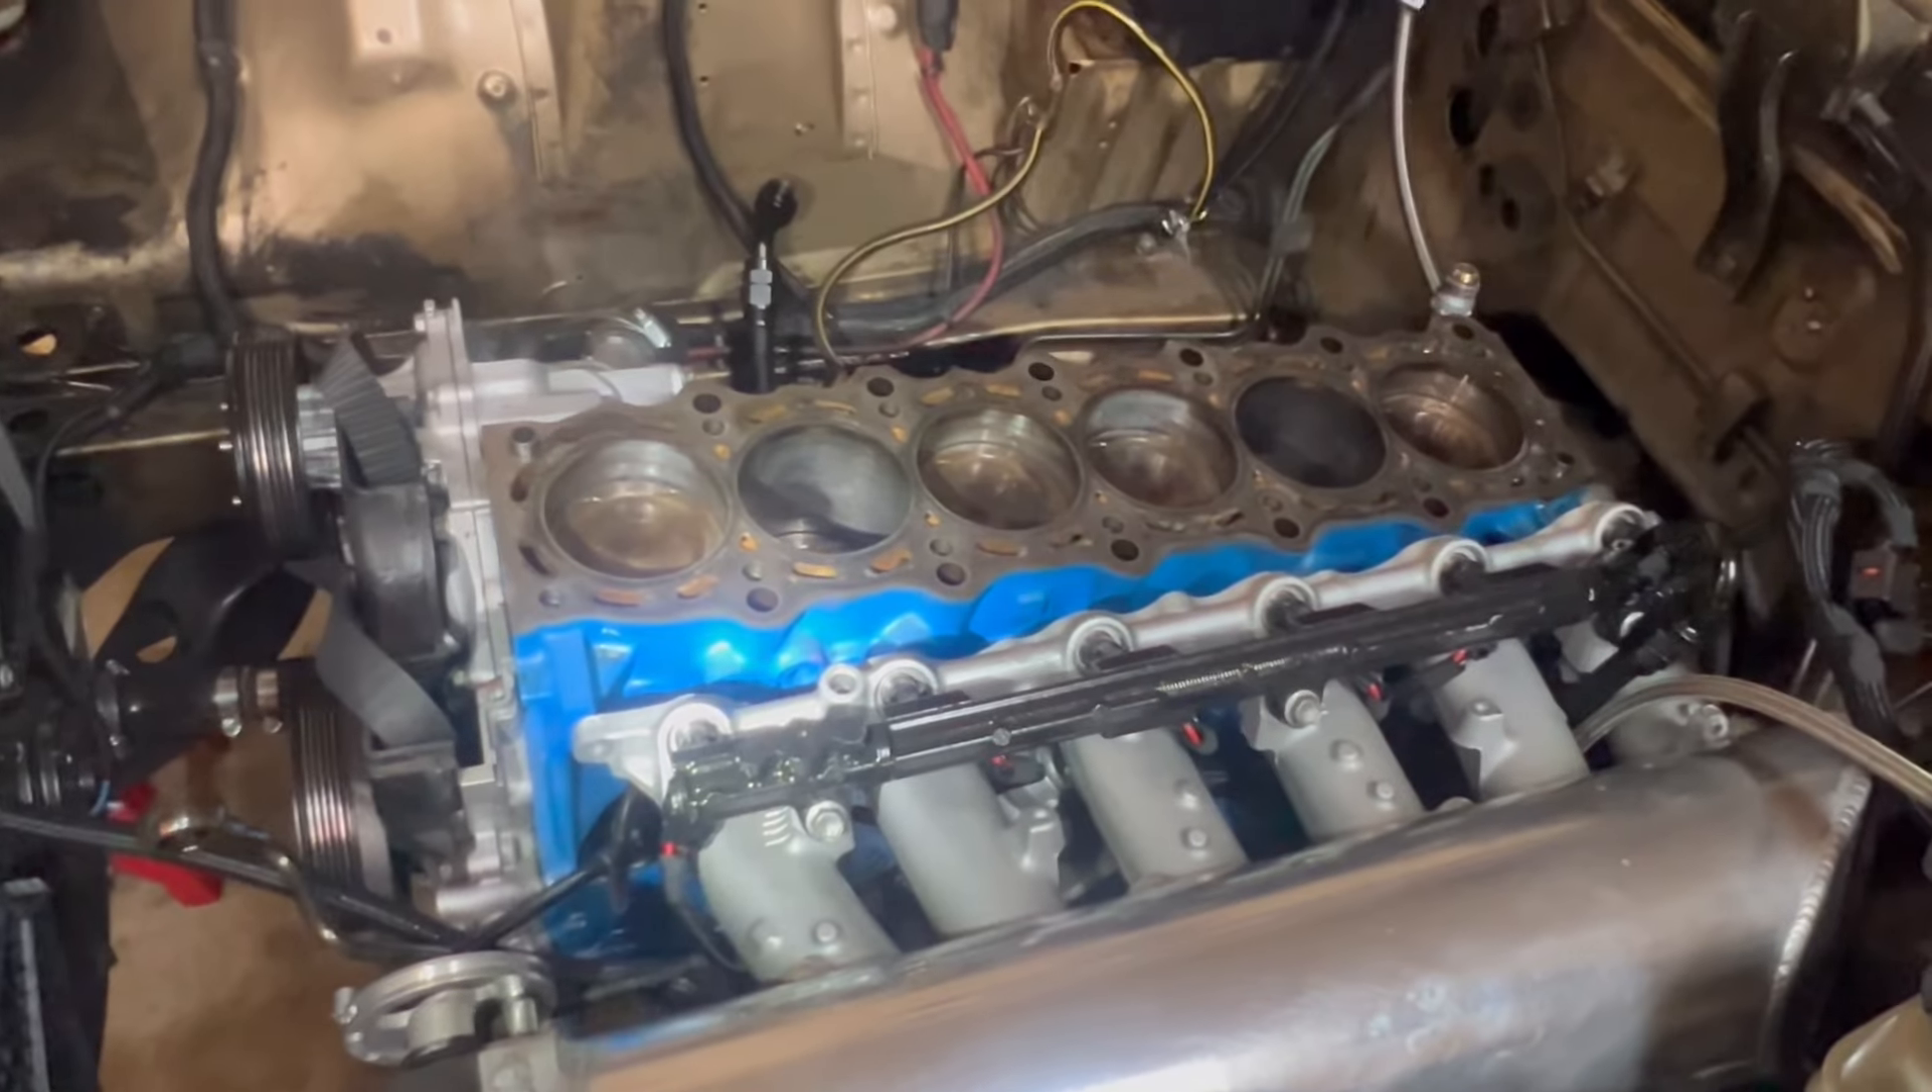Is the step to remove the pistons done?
No.